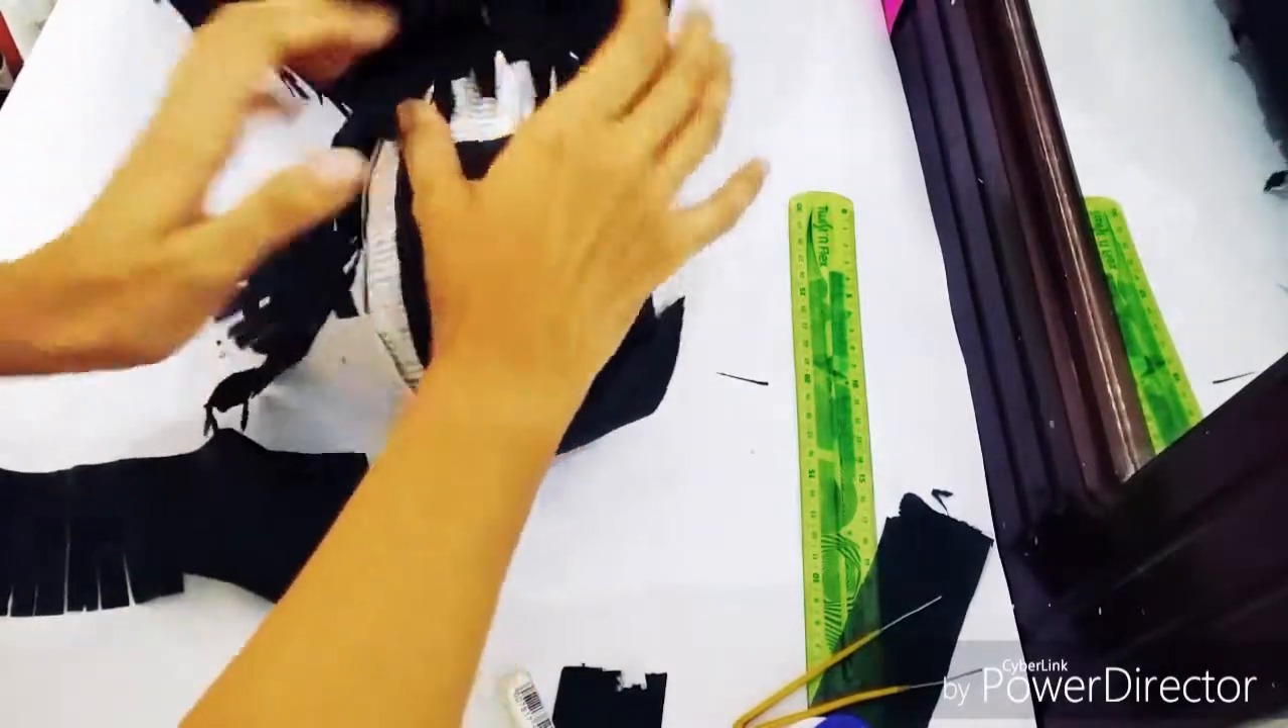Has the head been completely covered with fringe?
No.